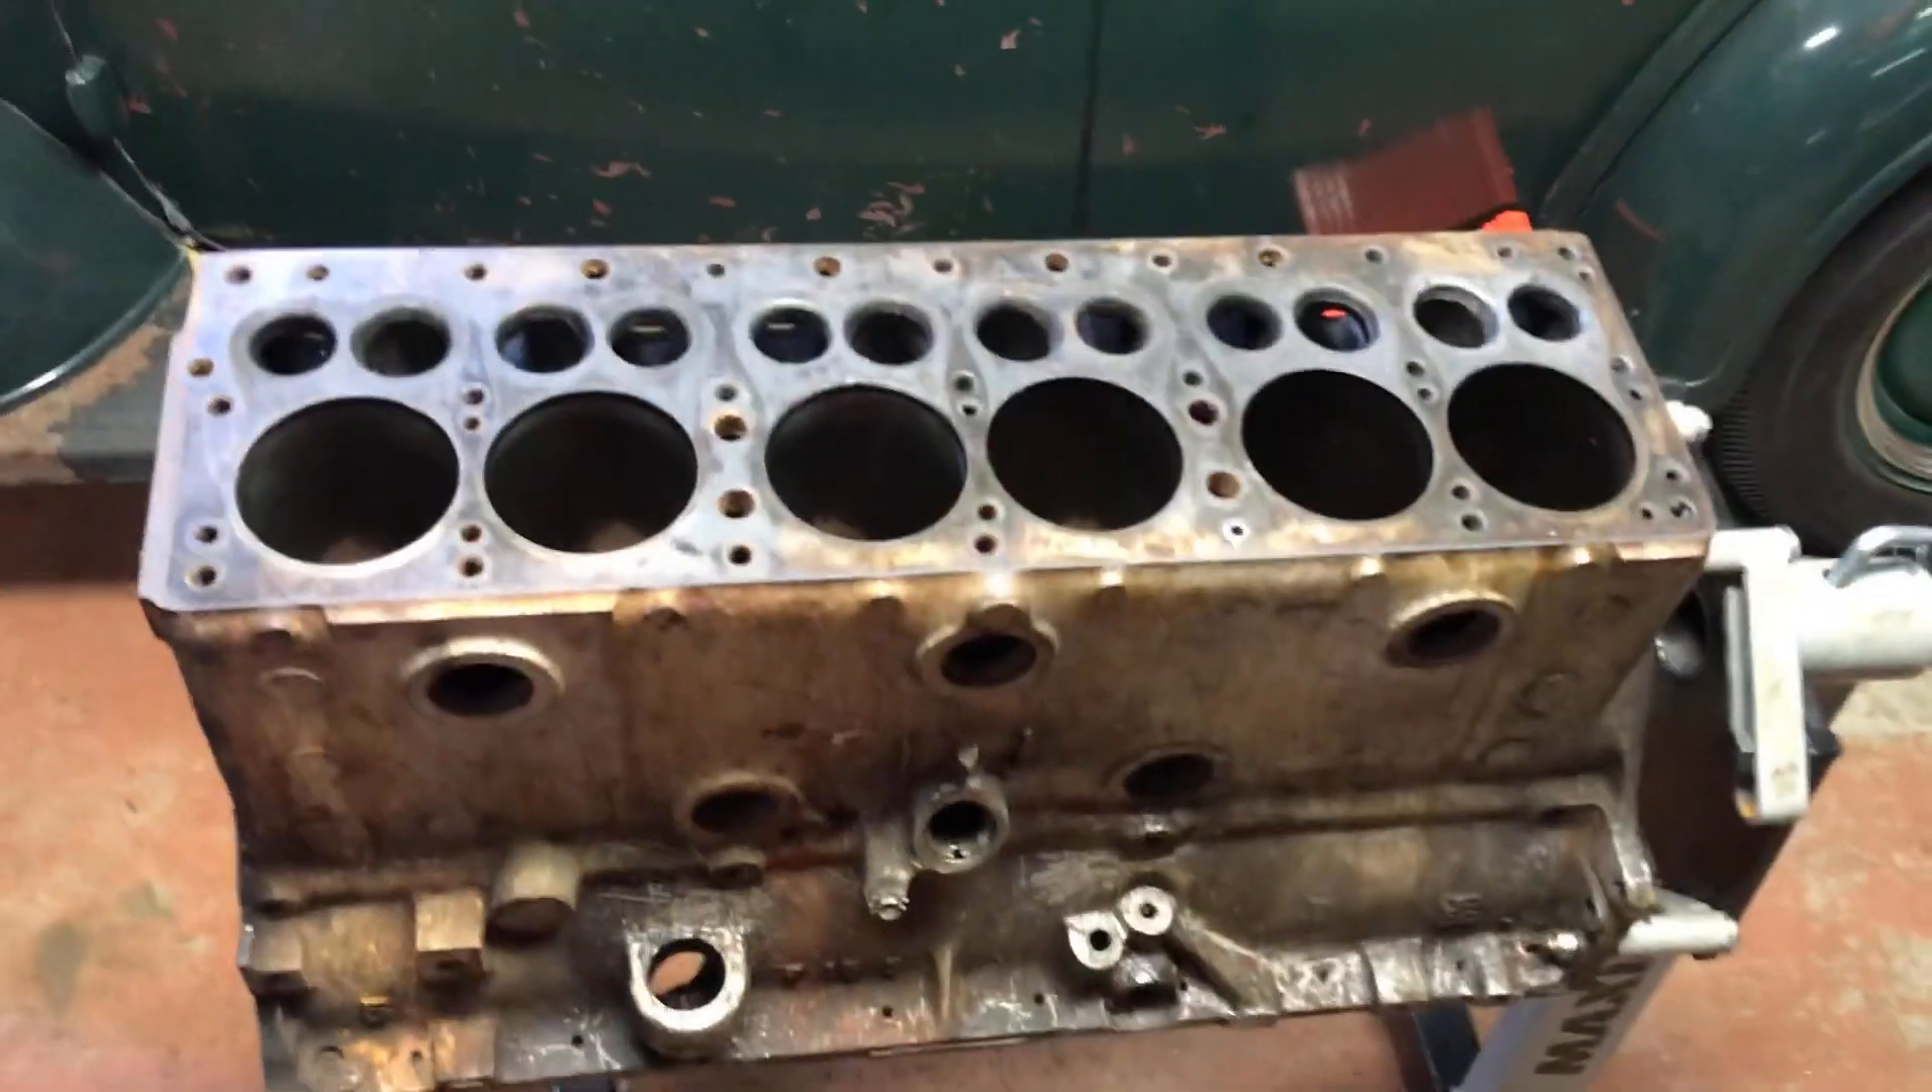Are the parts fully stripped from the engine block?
Yes.